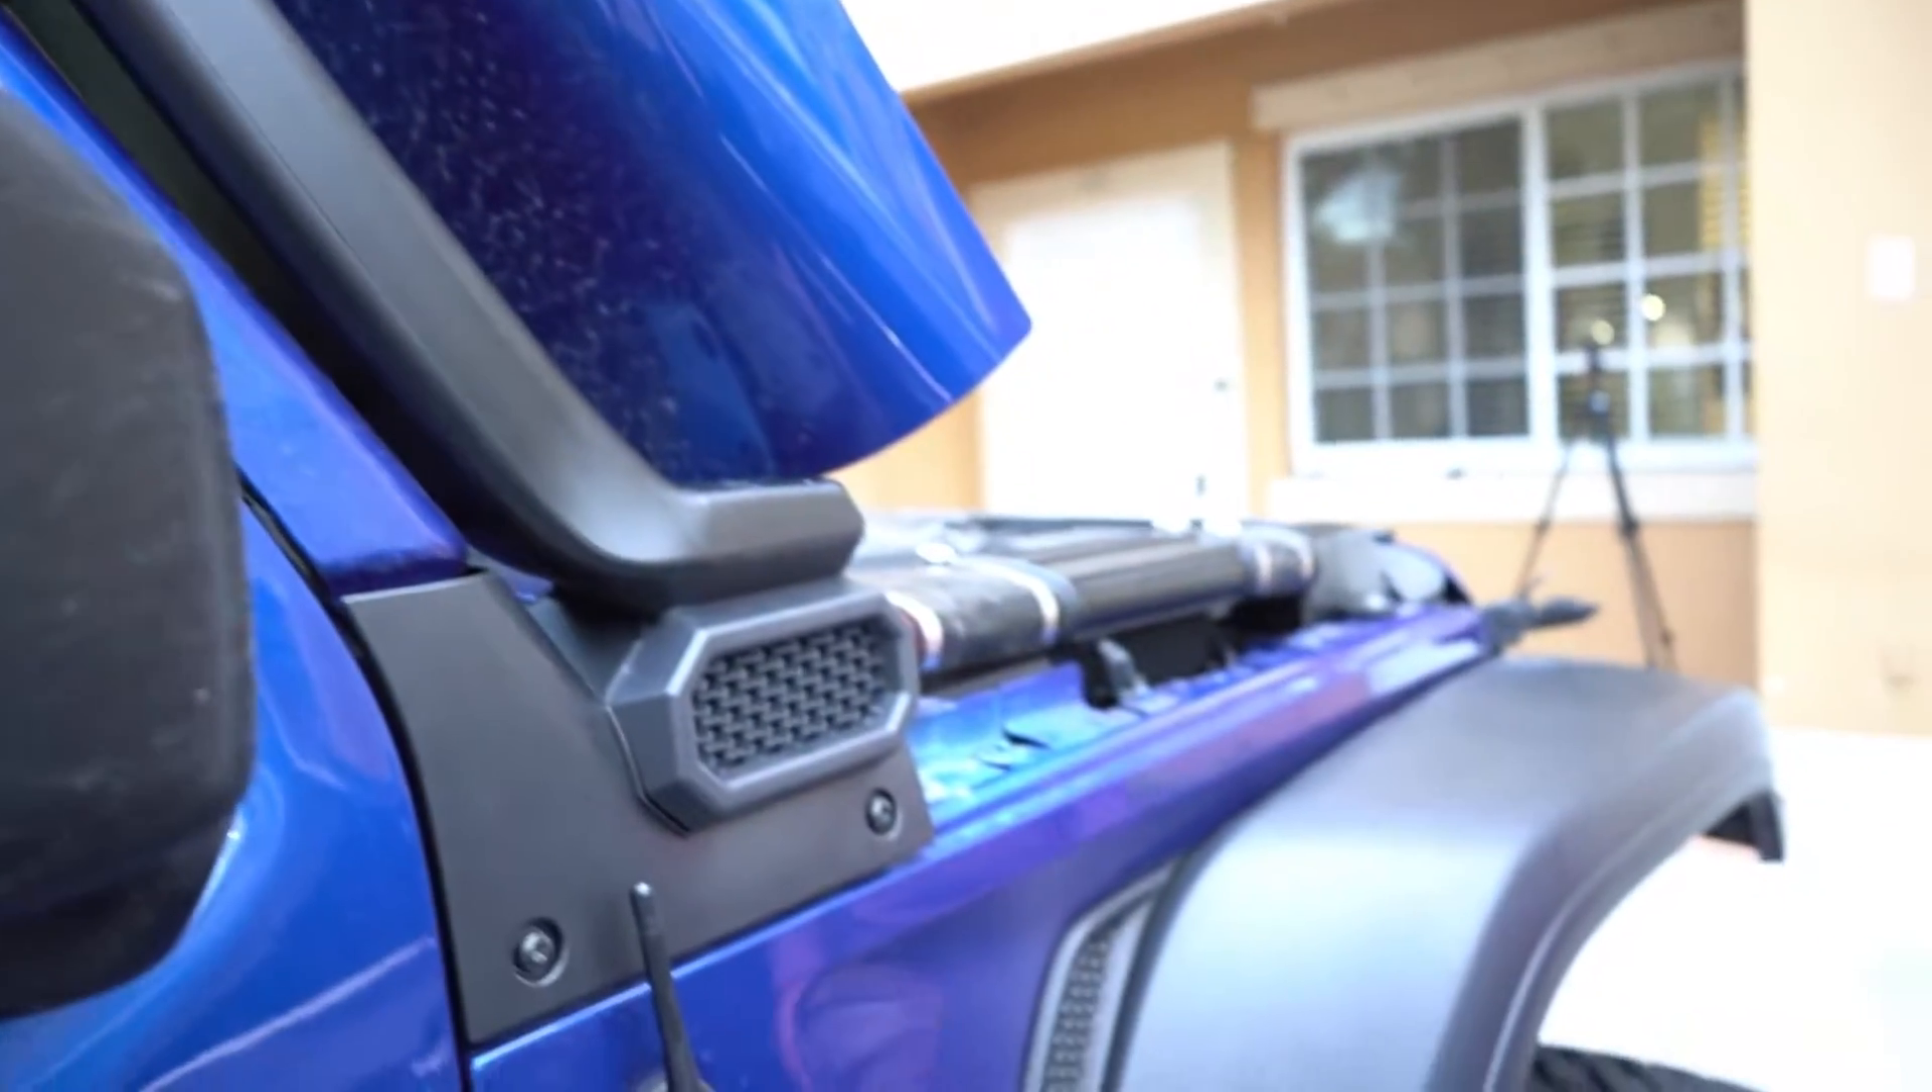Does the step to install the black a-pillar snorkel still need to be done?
No.